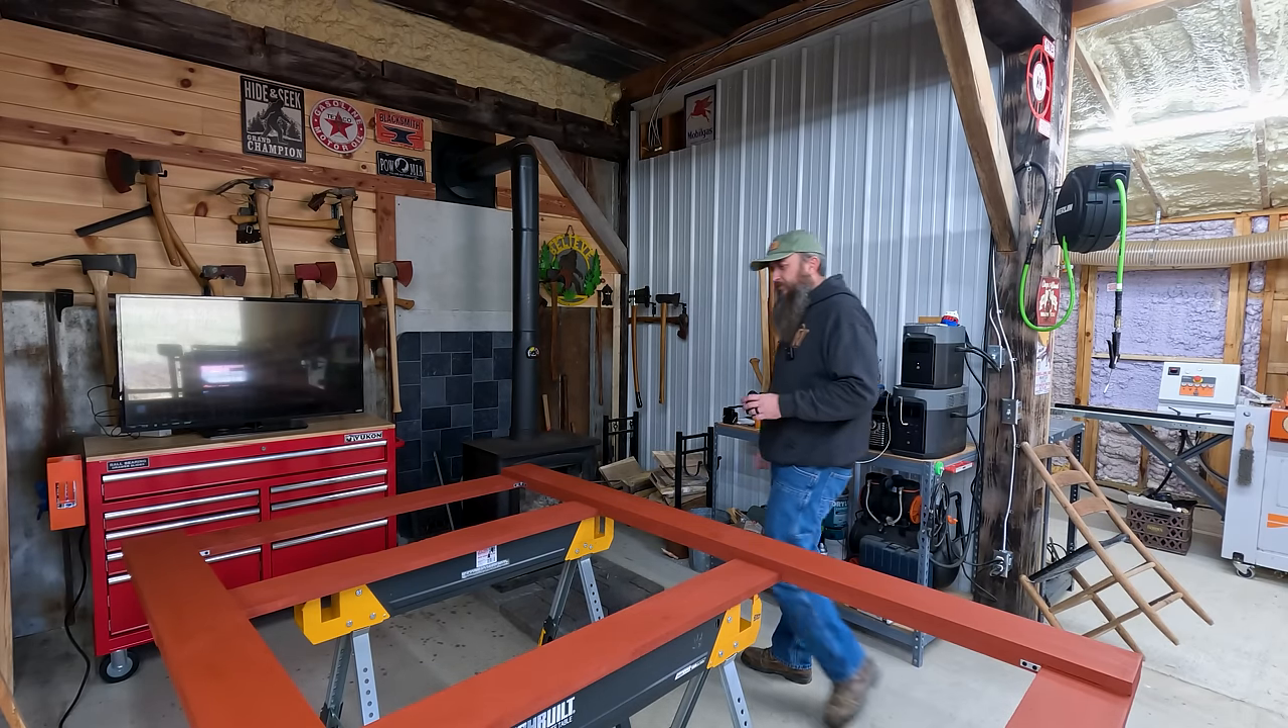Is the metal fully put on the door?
No.